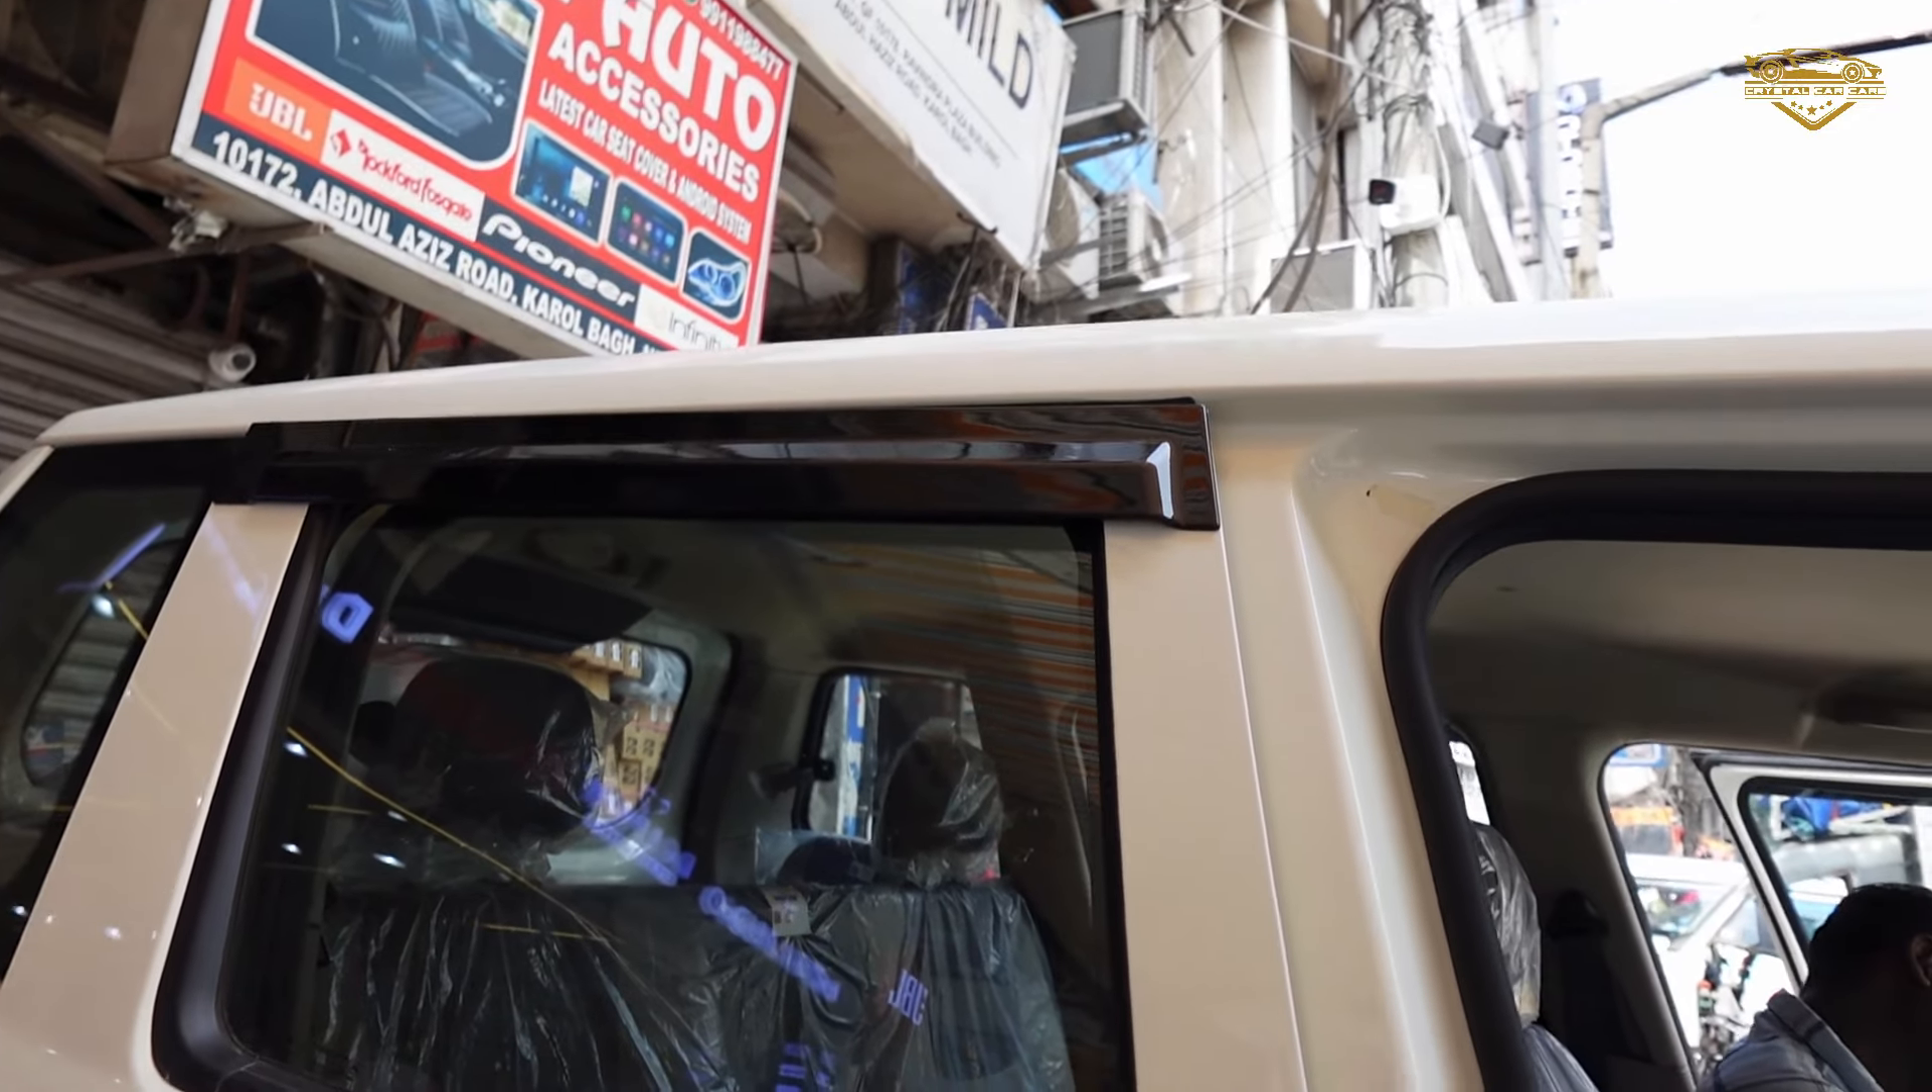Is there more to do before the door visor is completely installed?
No.